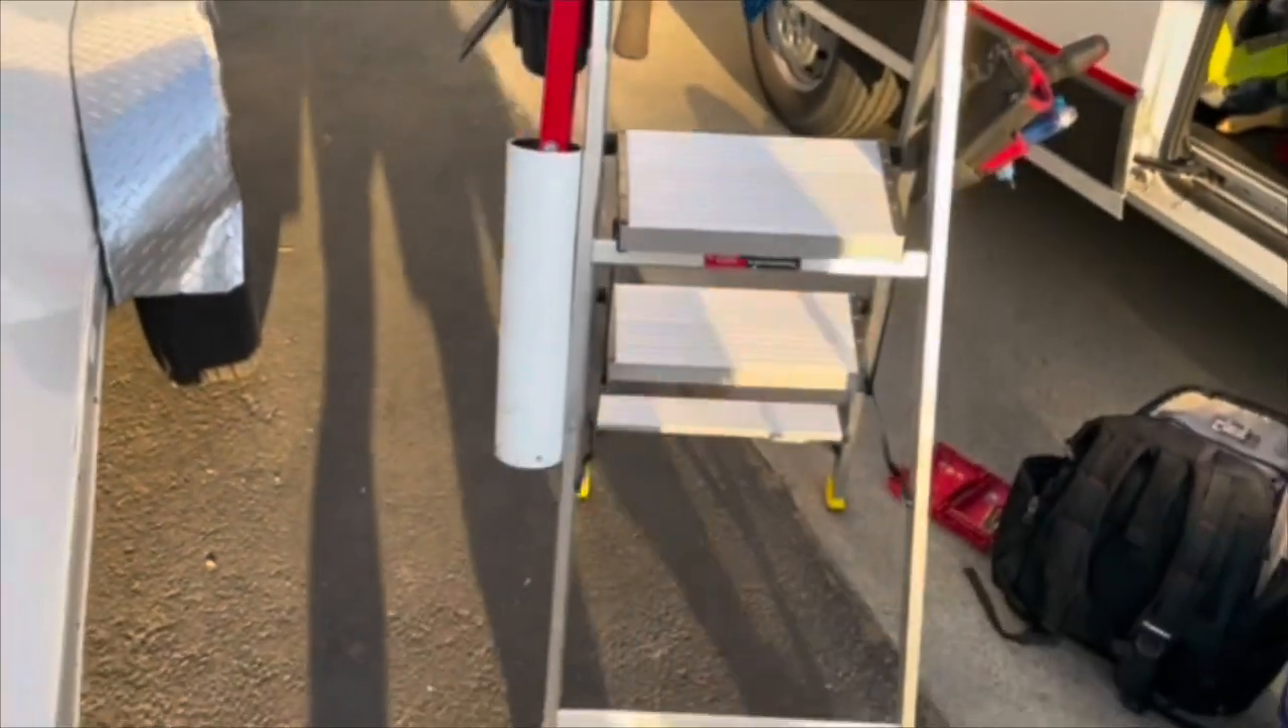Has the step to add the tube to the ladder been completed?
Yes.